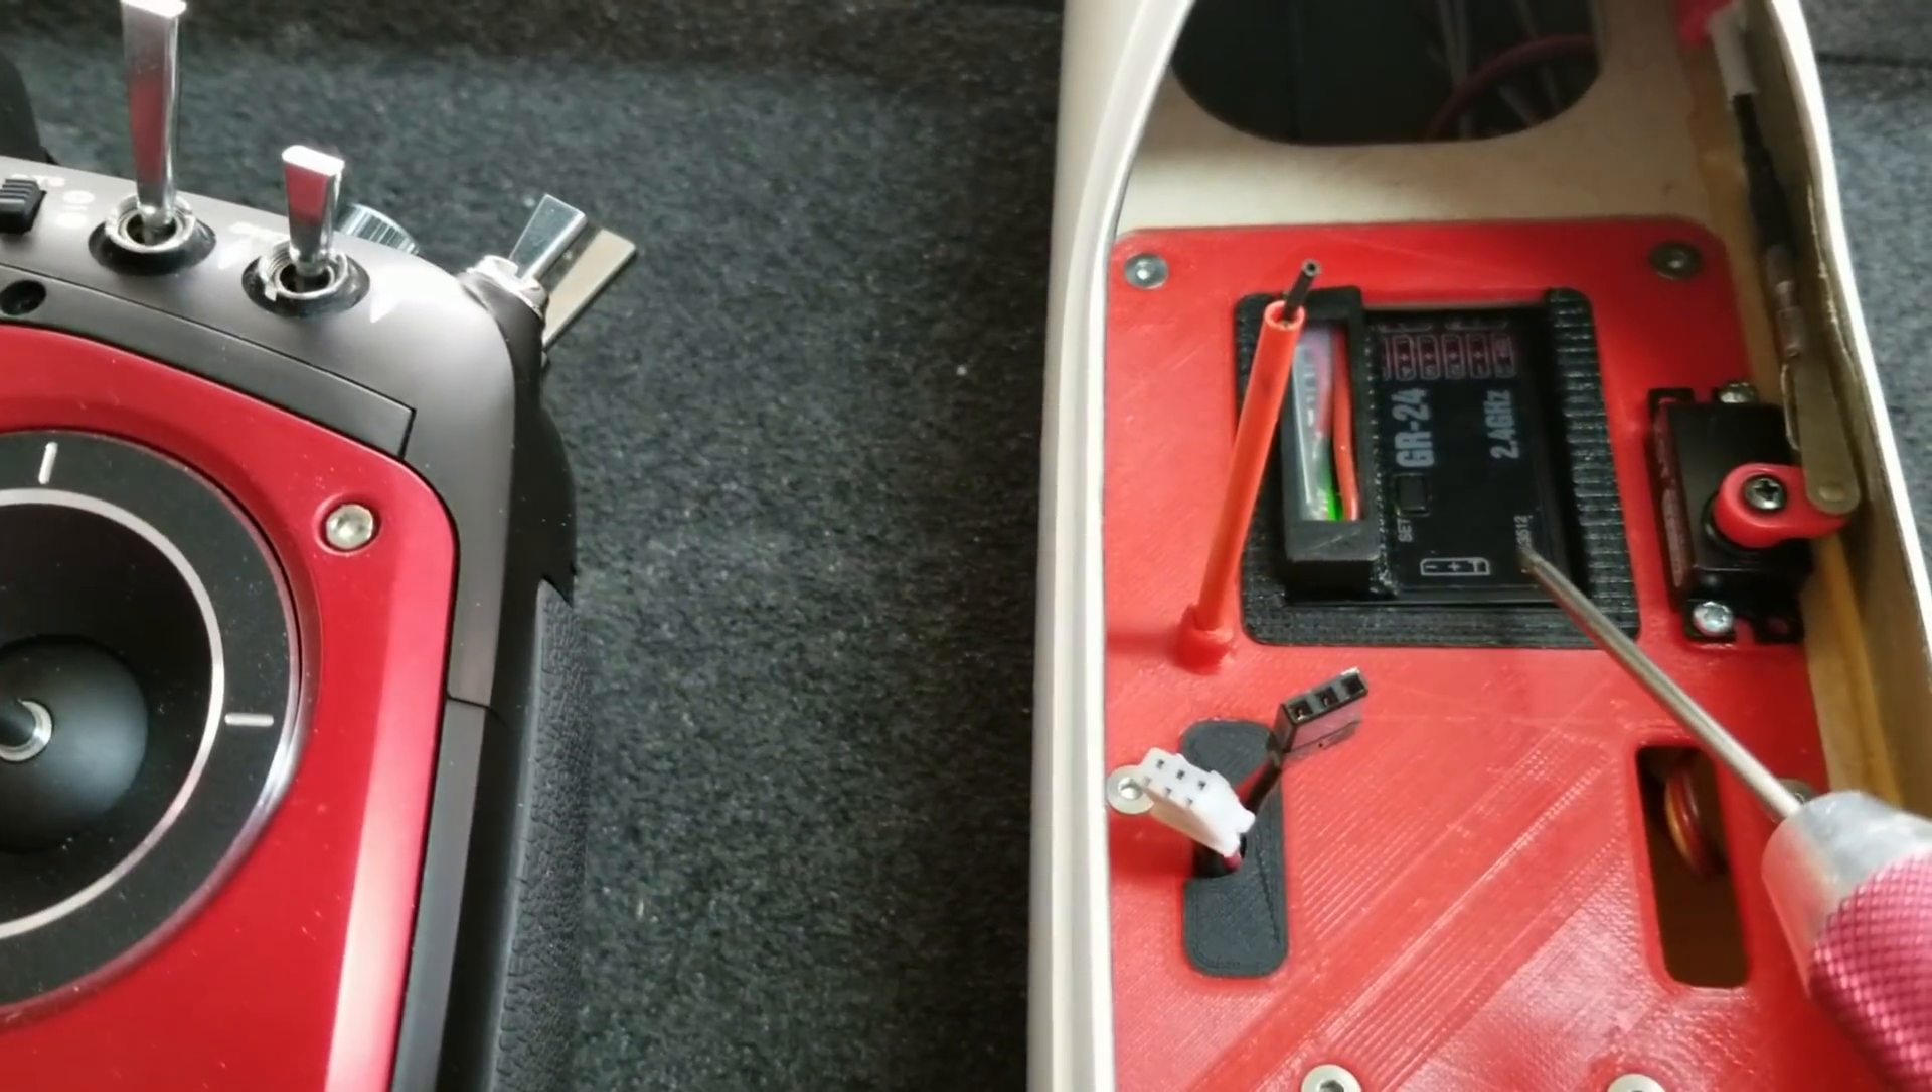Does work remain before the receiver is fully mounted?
No.